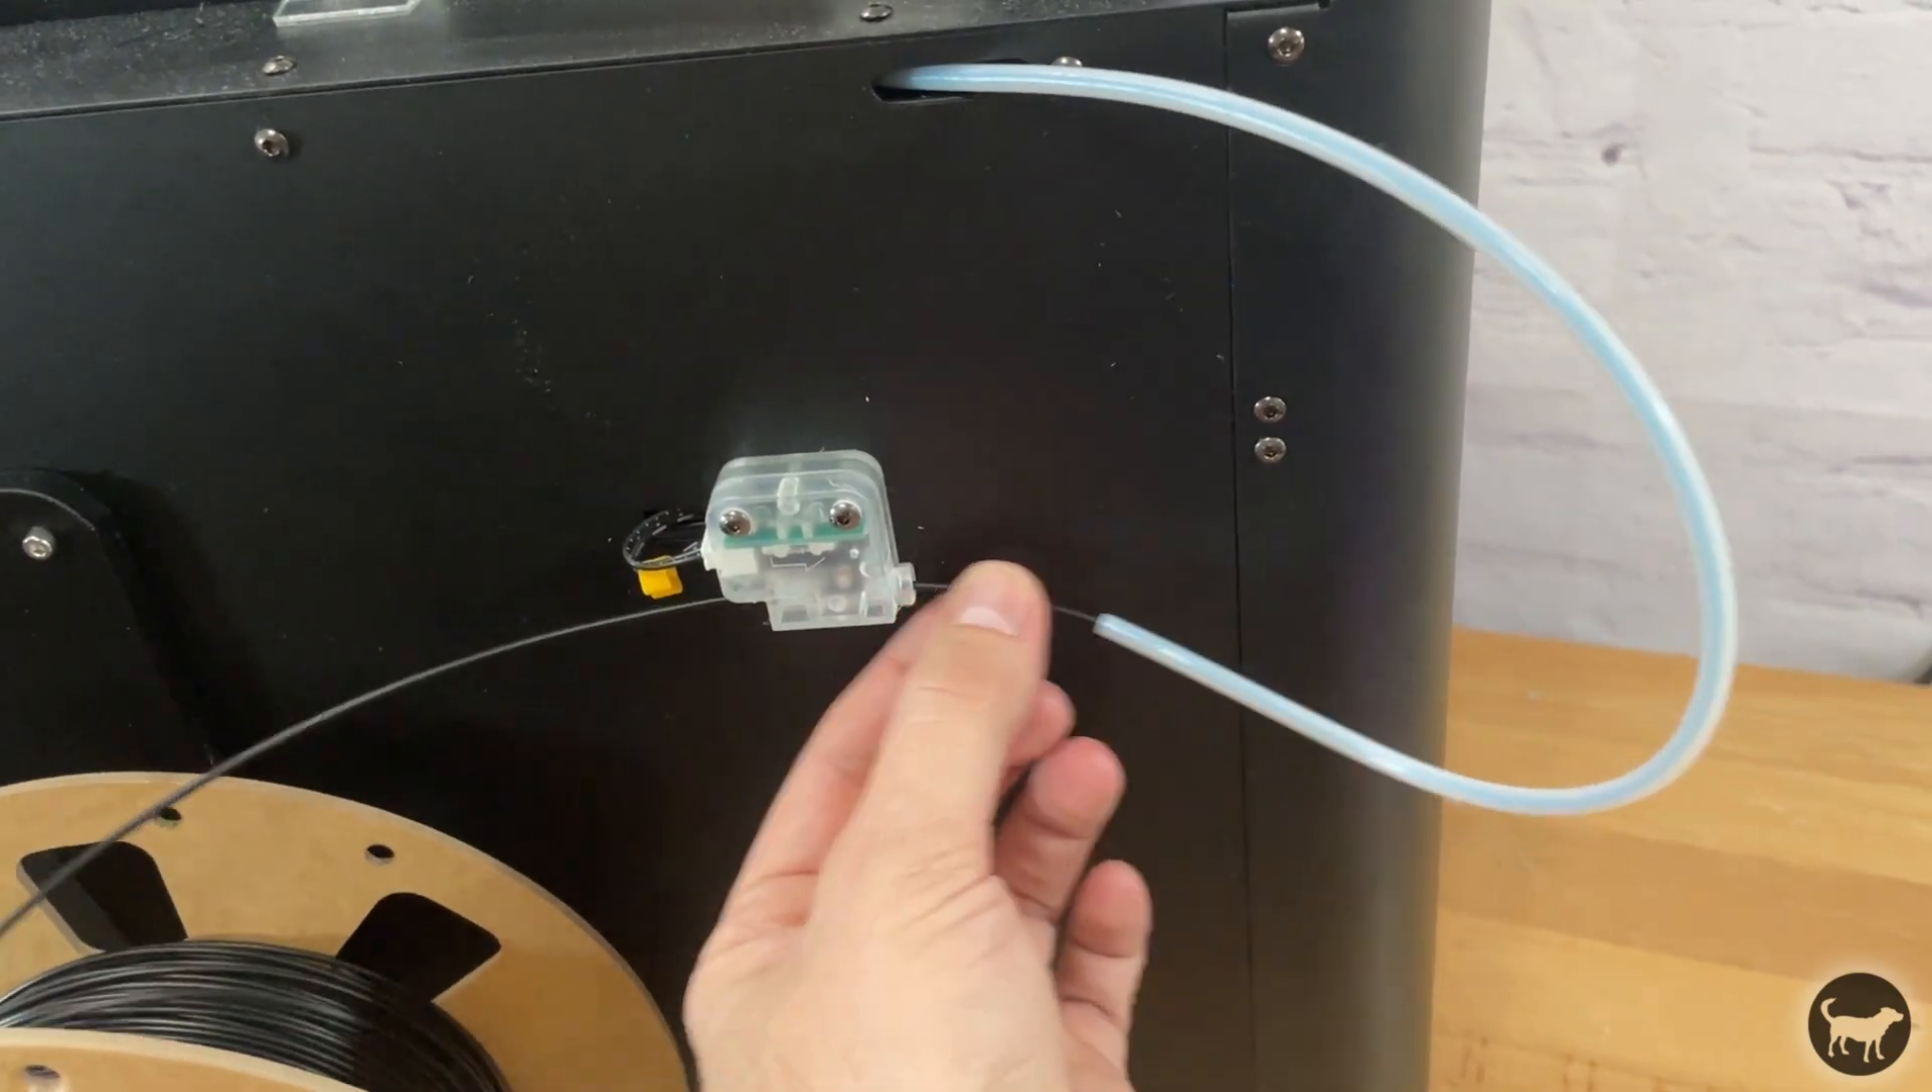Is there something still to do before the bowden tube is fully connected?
Yes.